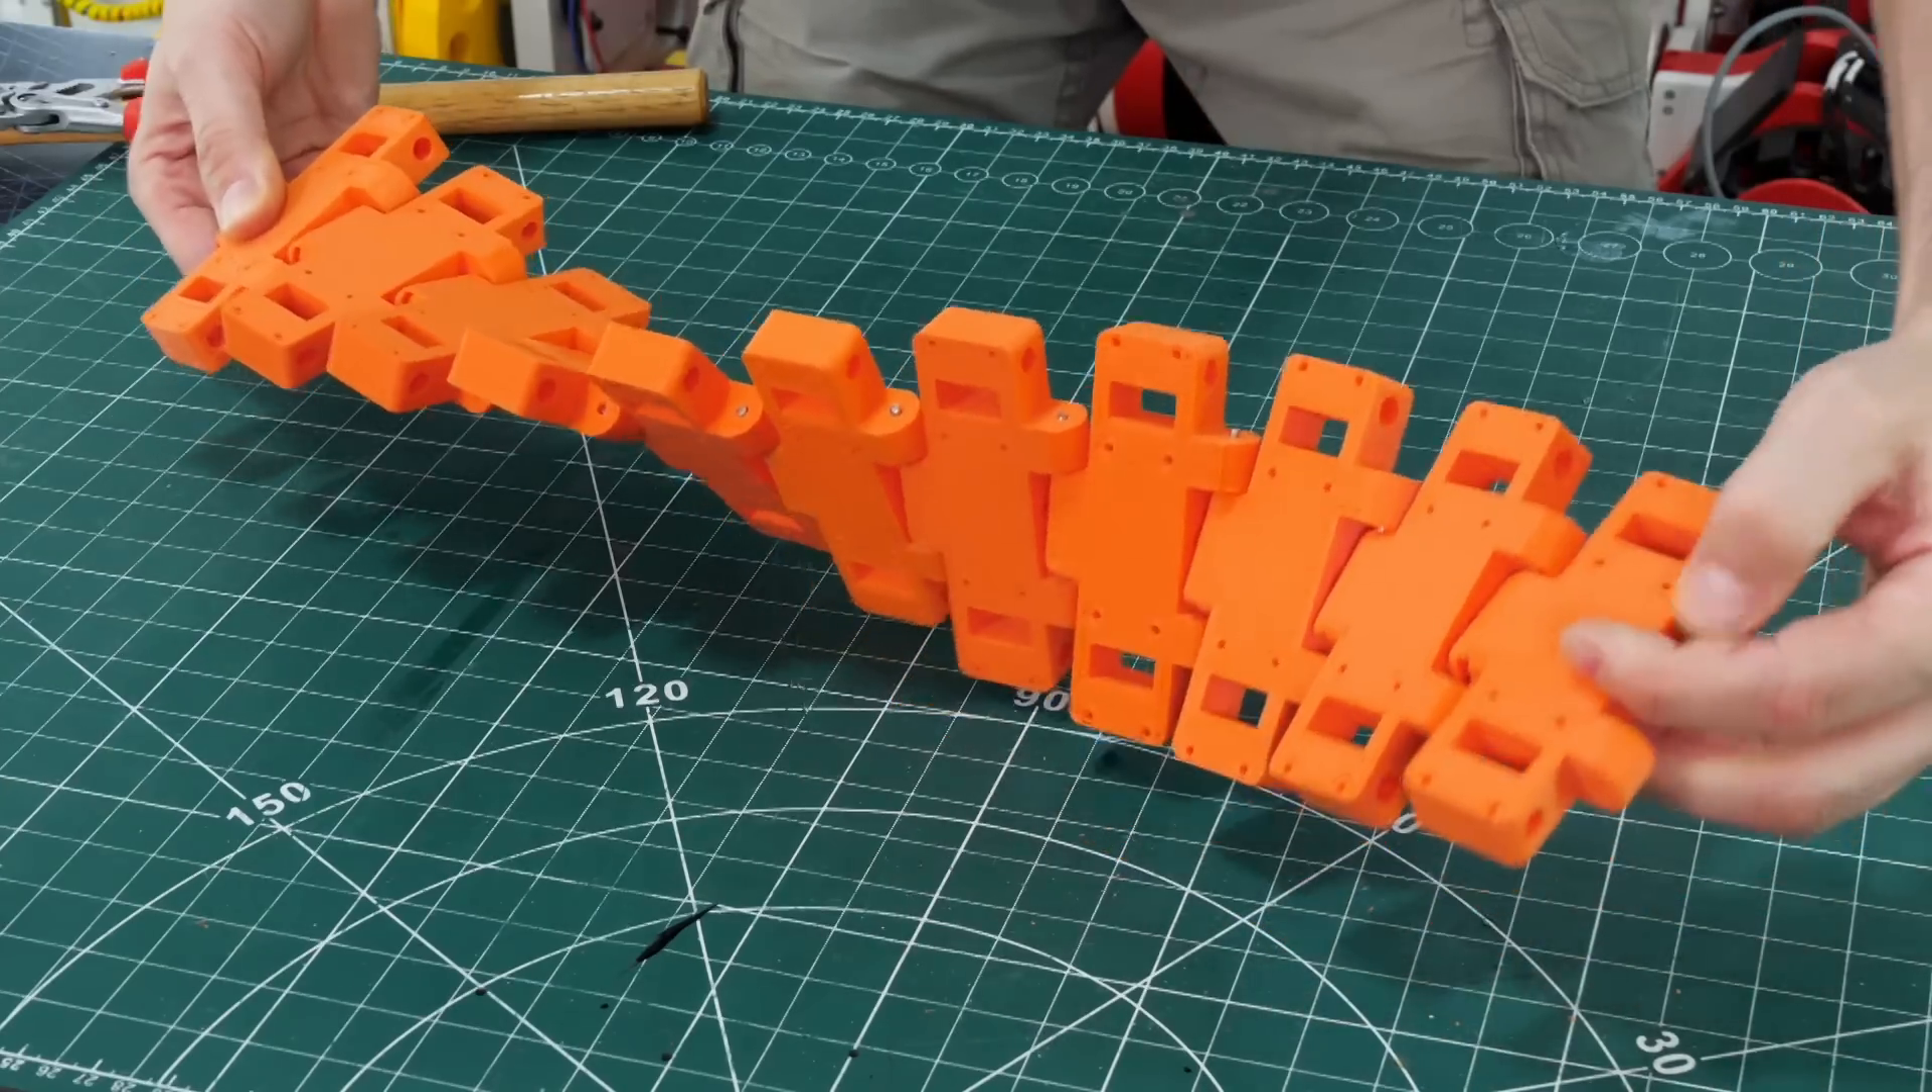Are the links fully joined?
Yes.